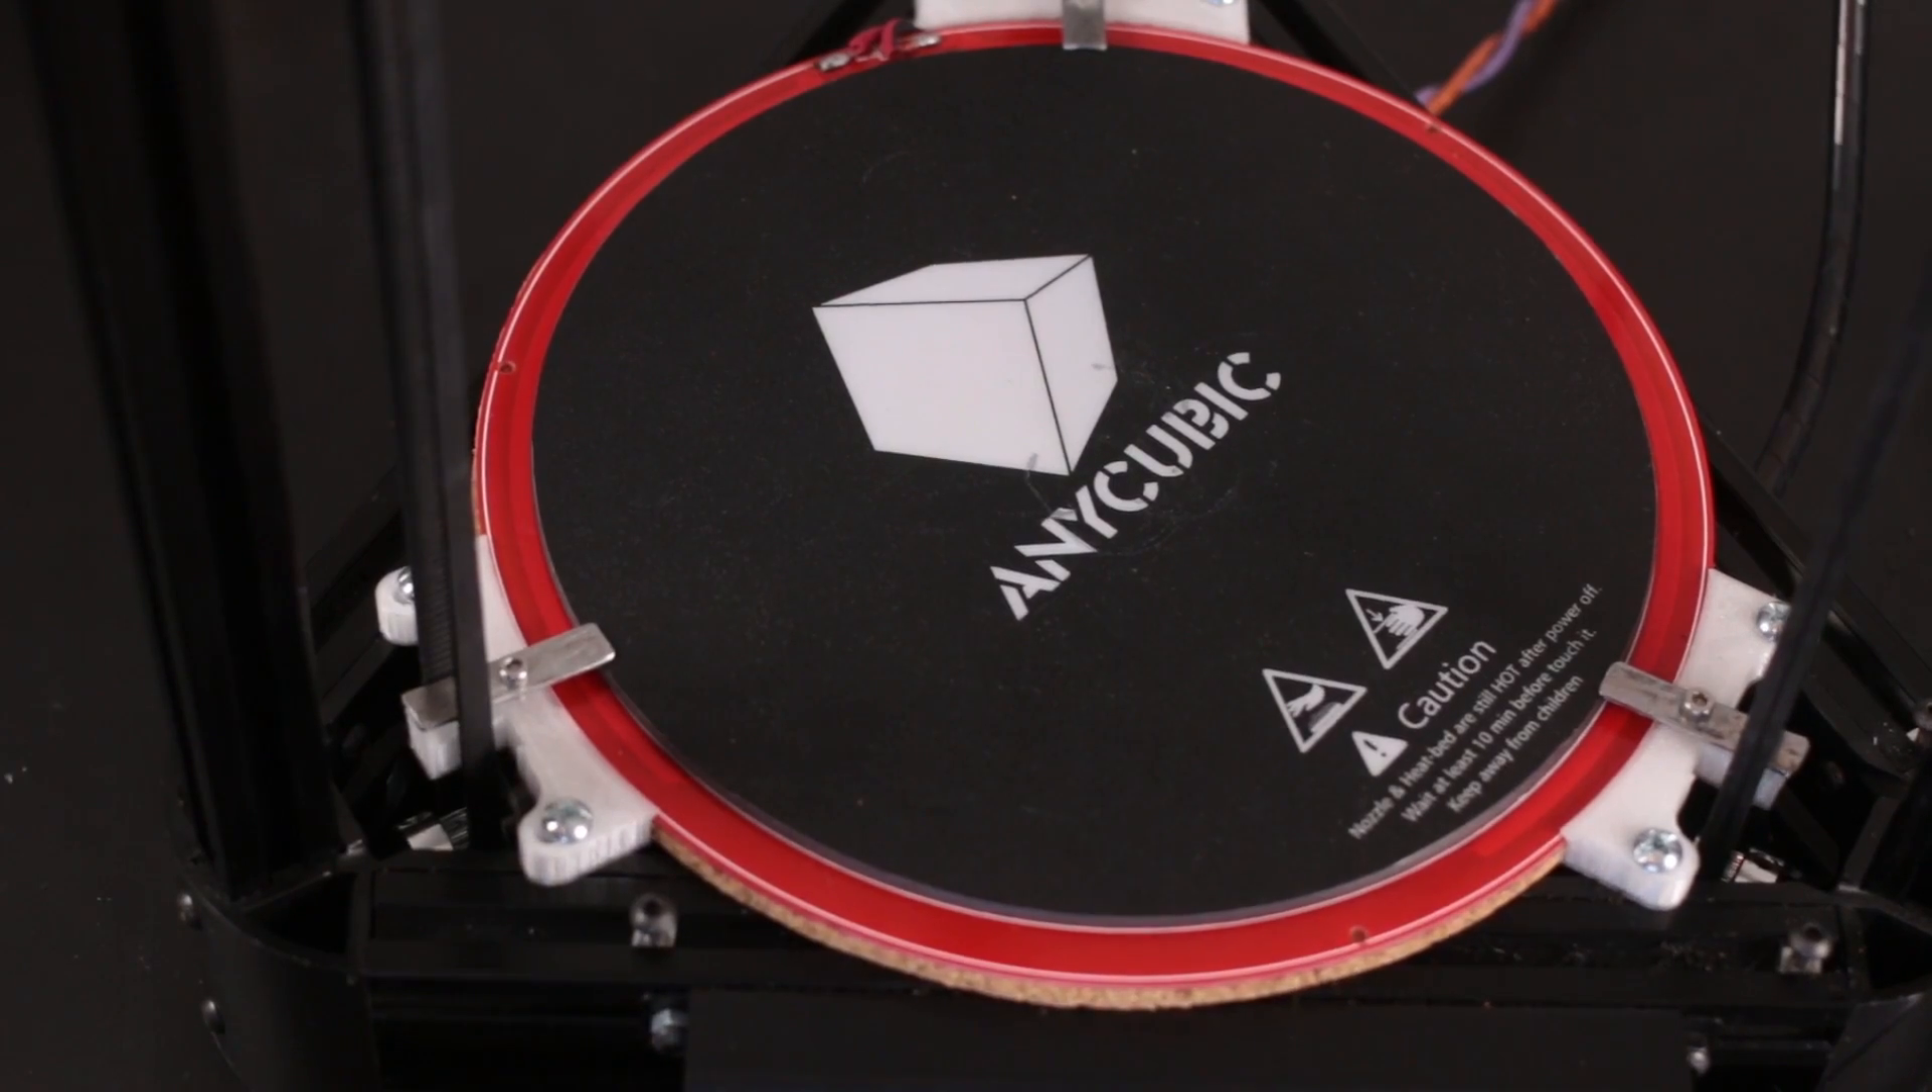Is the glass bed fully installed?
Yes.